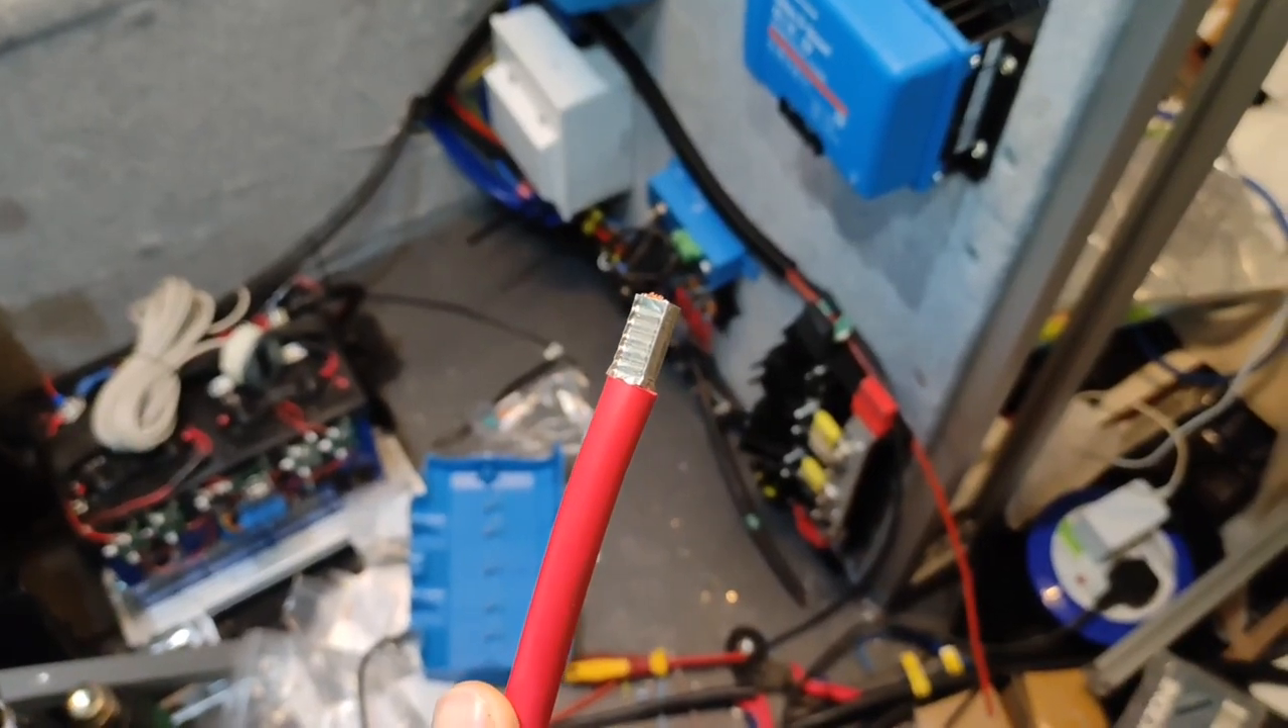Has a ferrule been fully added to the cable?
Yes.